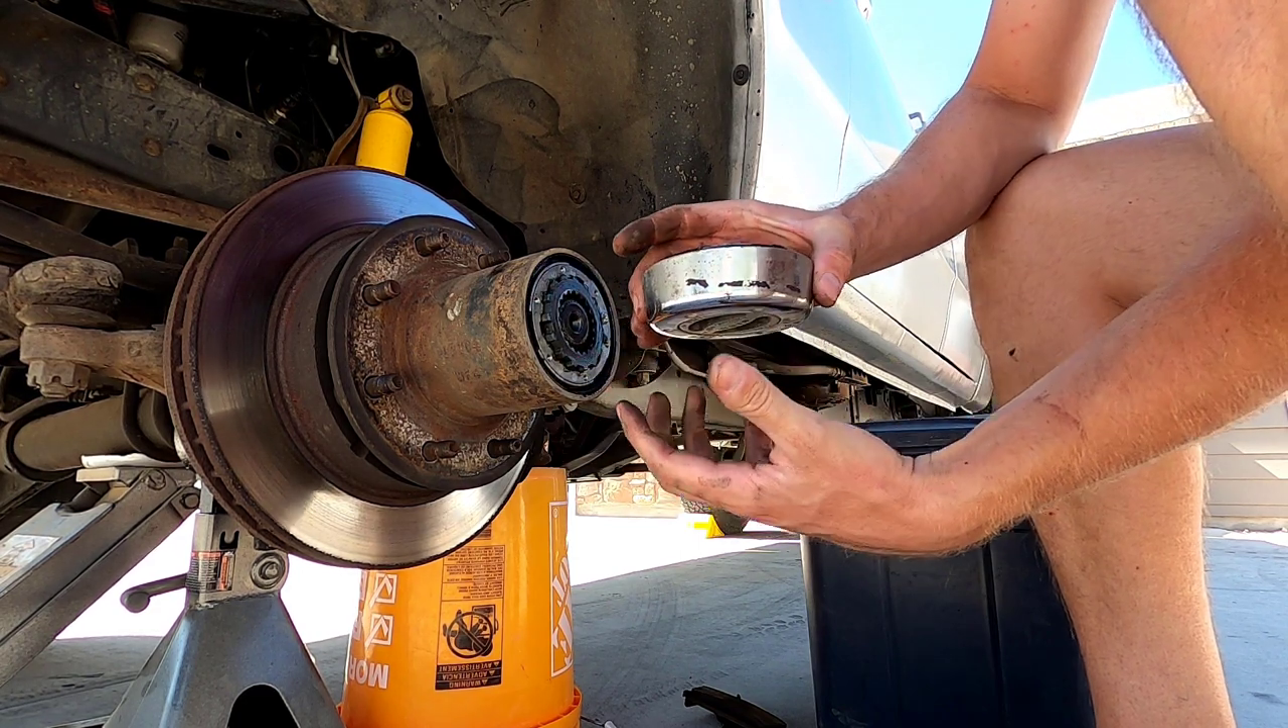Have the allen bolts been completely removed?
Yes.